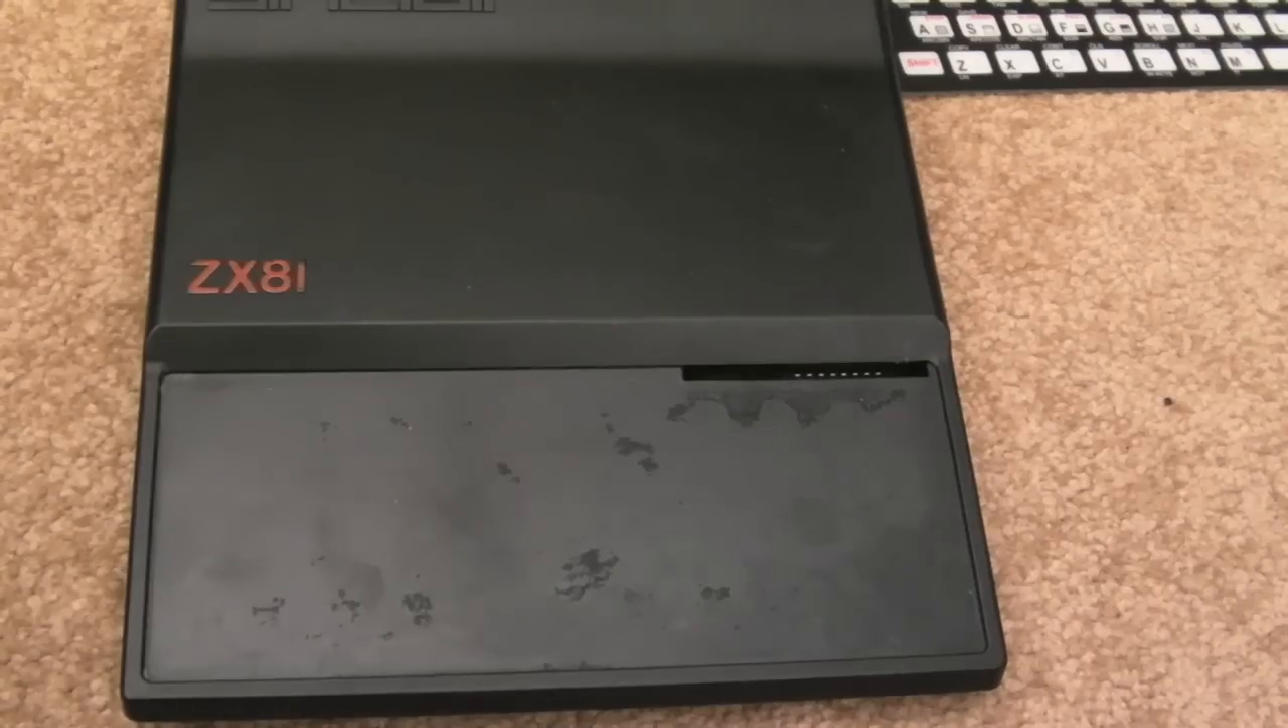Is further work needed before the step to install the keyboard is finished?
Yes.